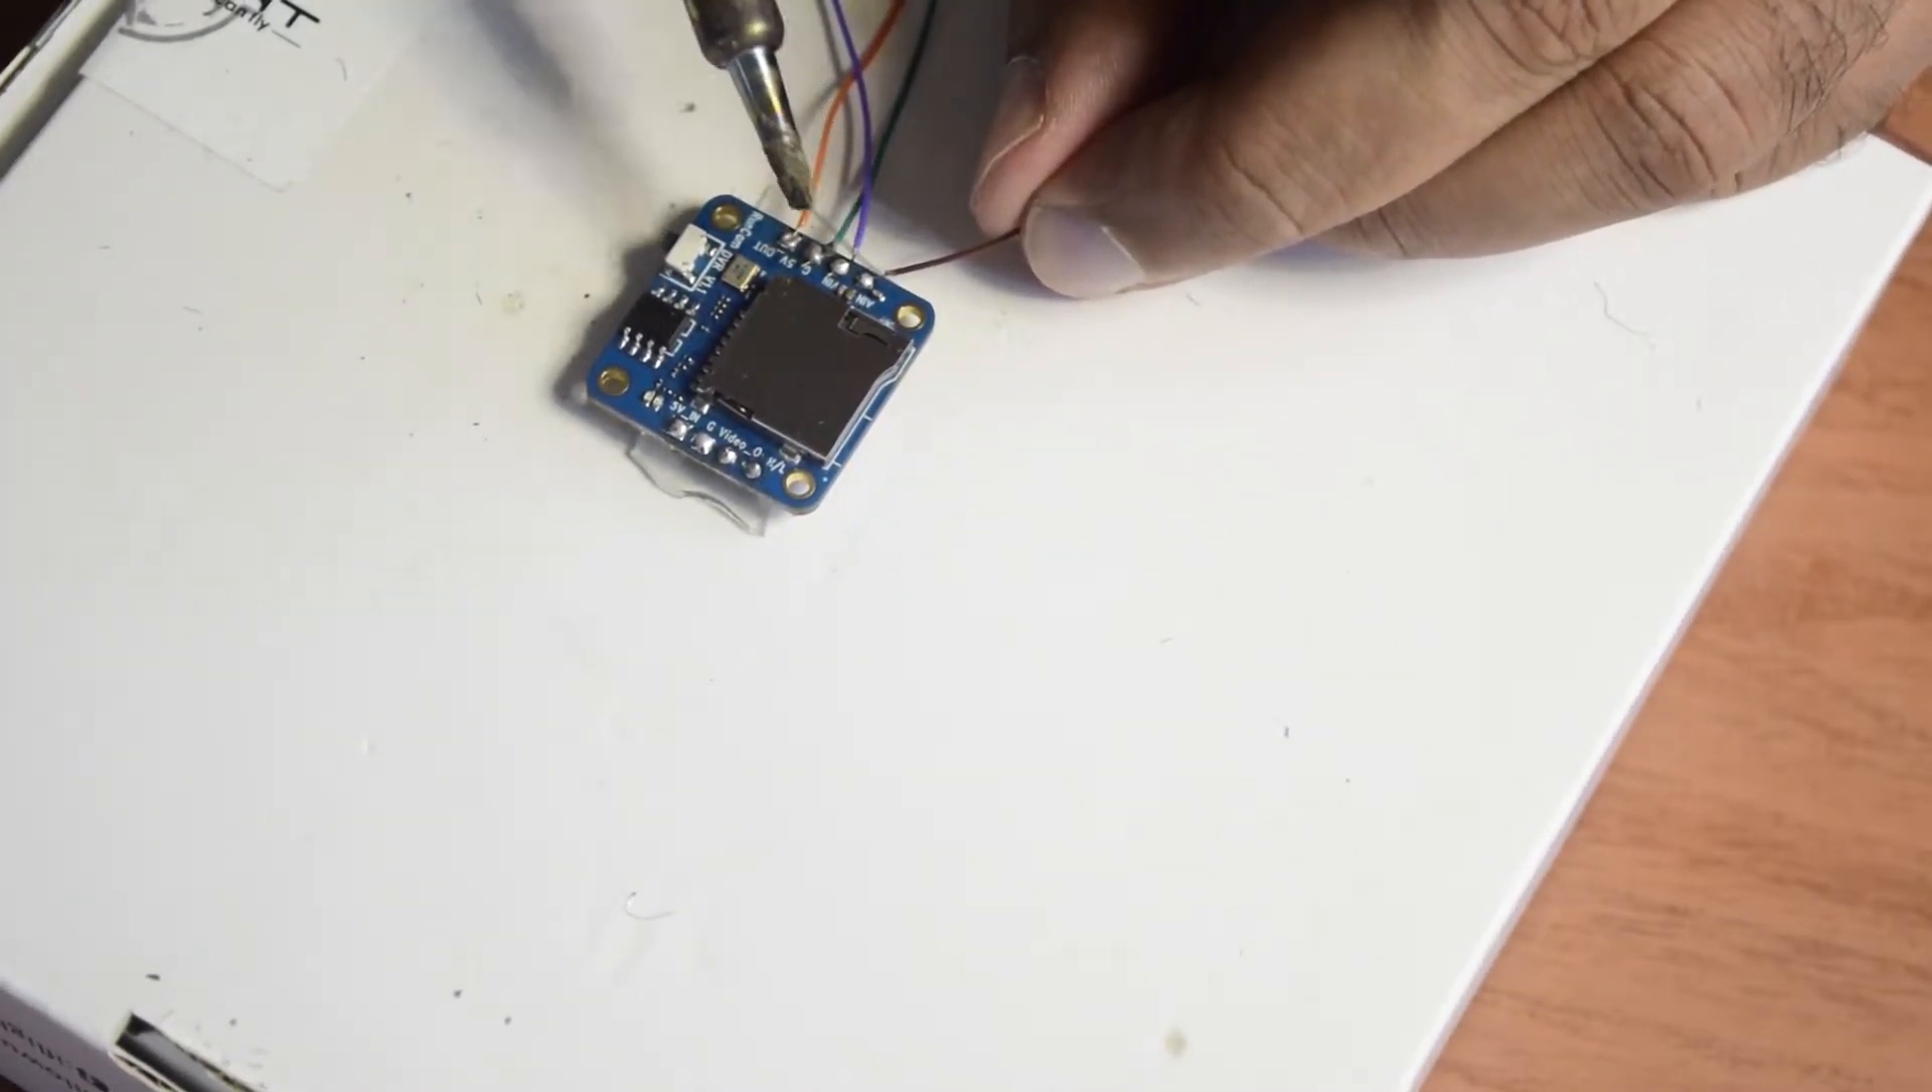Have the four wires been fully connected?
No.